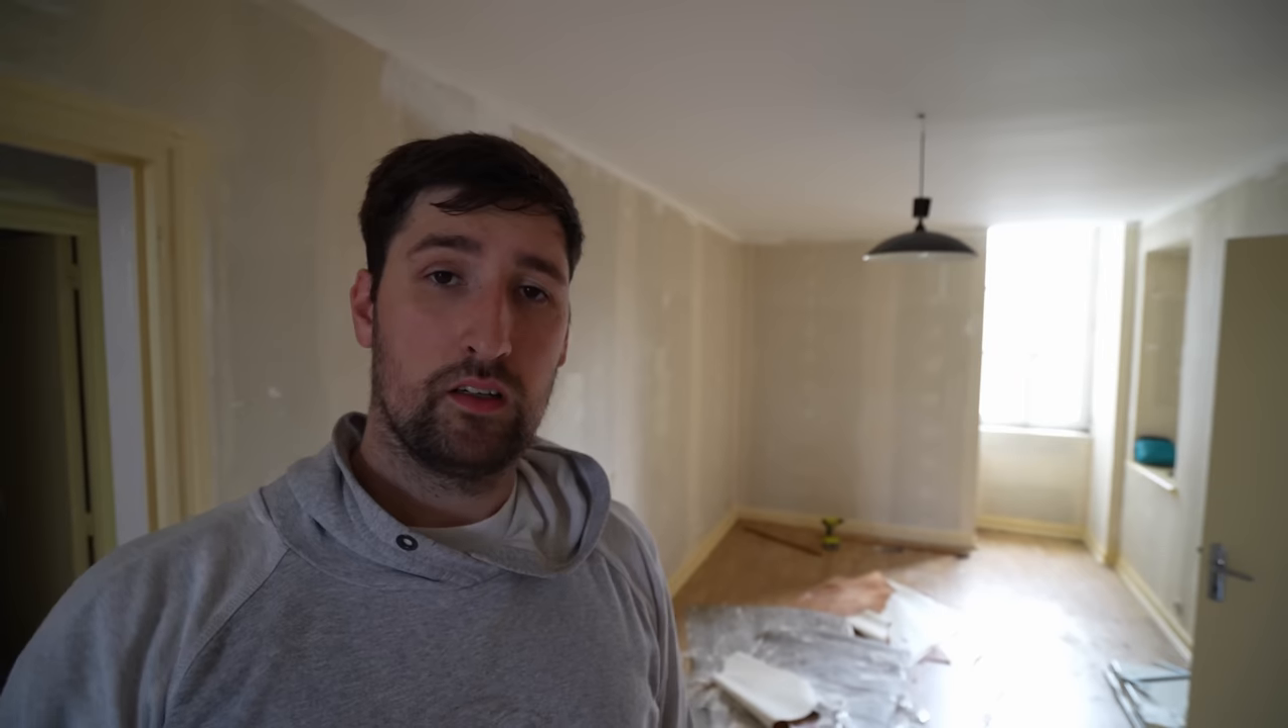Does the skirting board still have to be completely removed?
Yes.